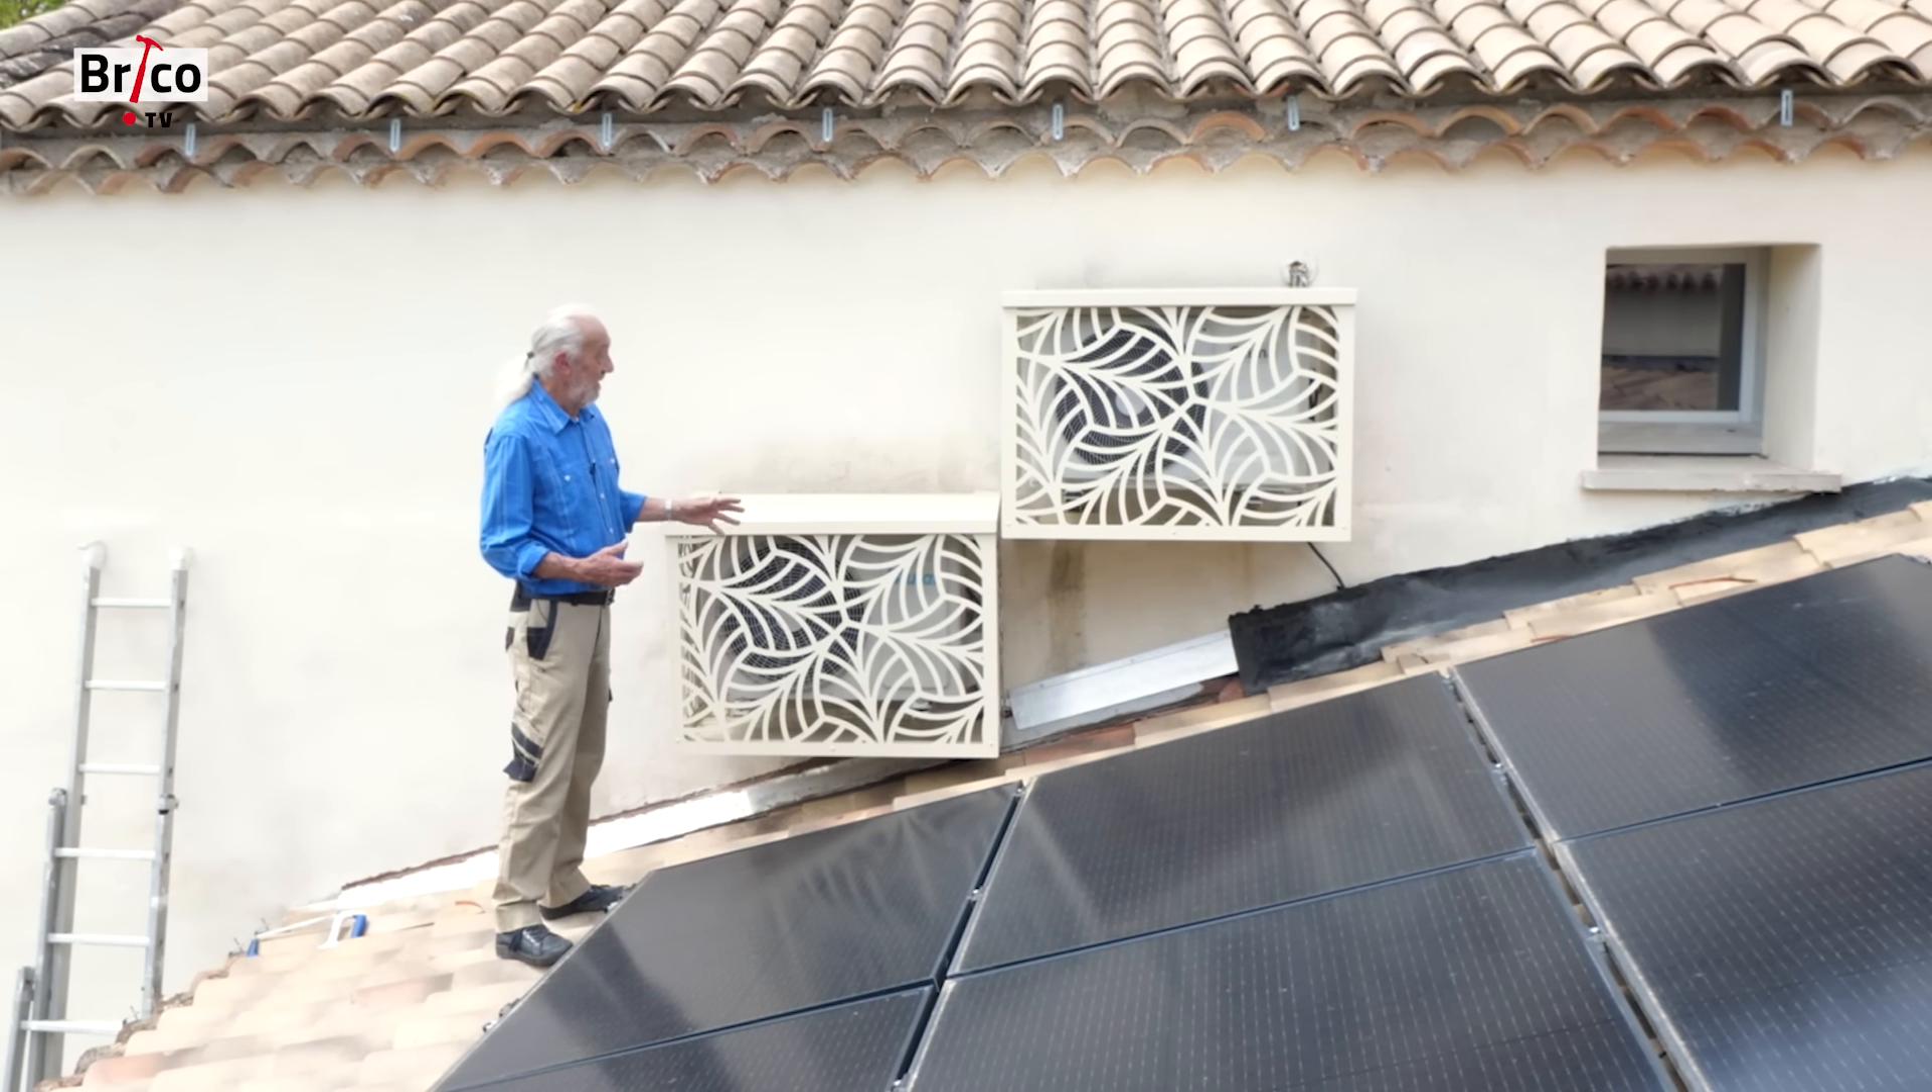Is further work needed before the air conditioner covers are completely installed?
No.